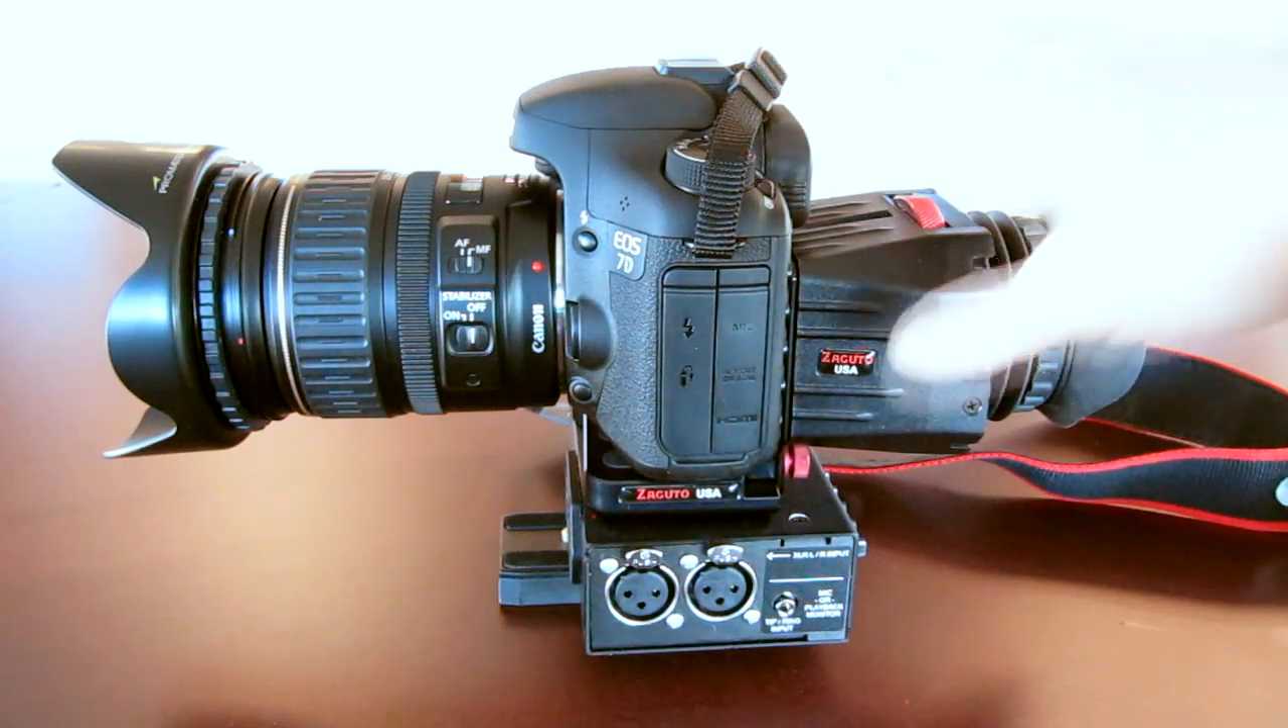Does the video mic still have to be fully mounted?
Yes.